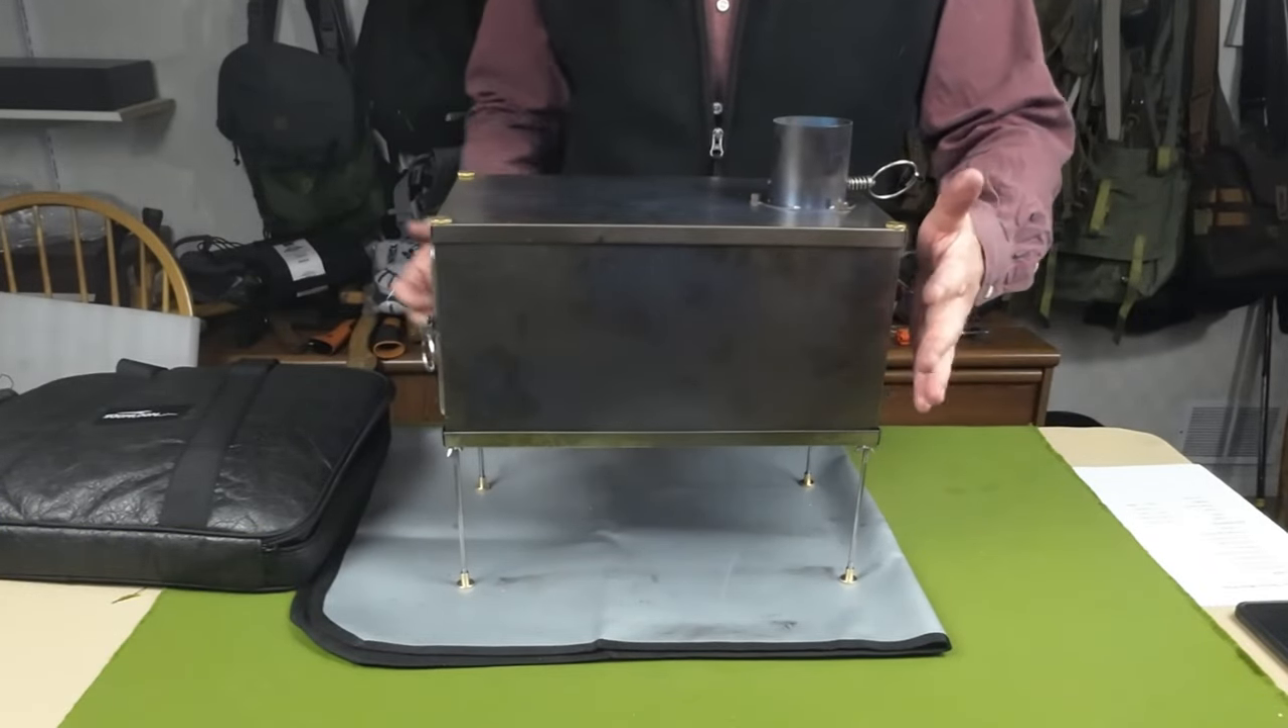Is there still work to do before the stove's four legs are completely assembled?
No.